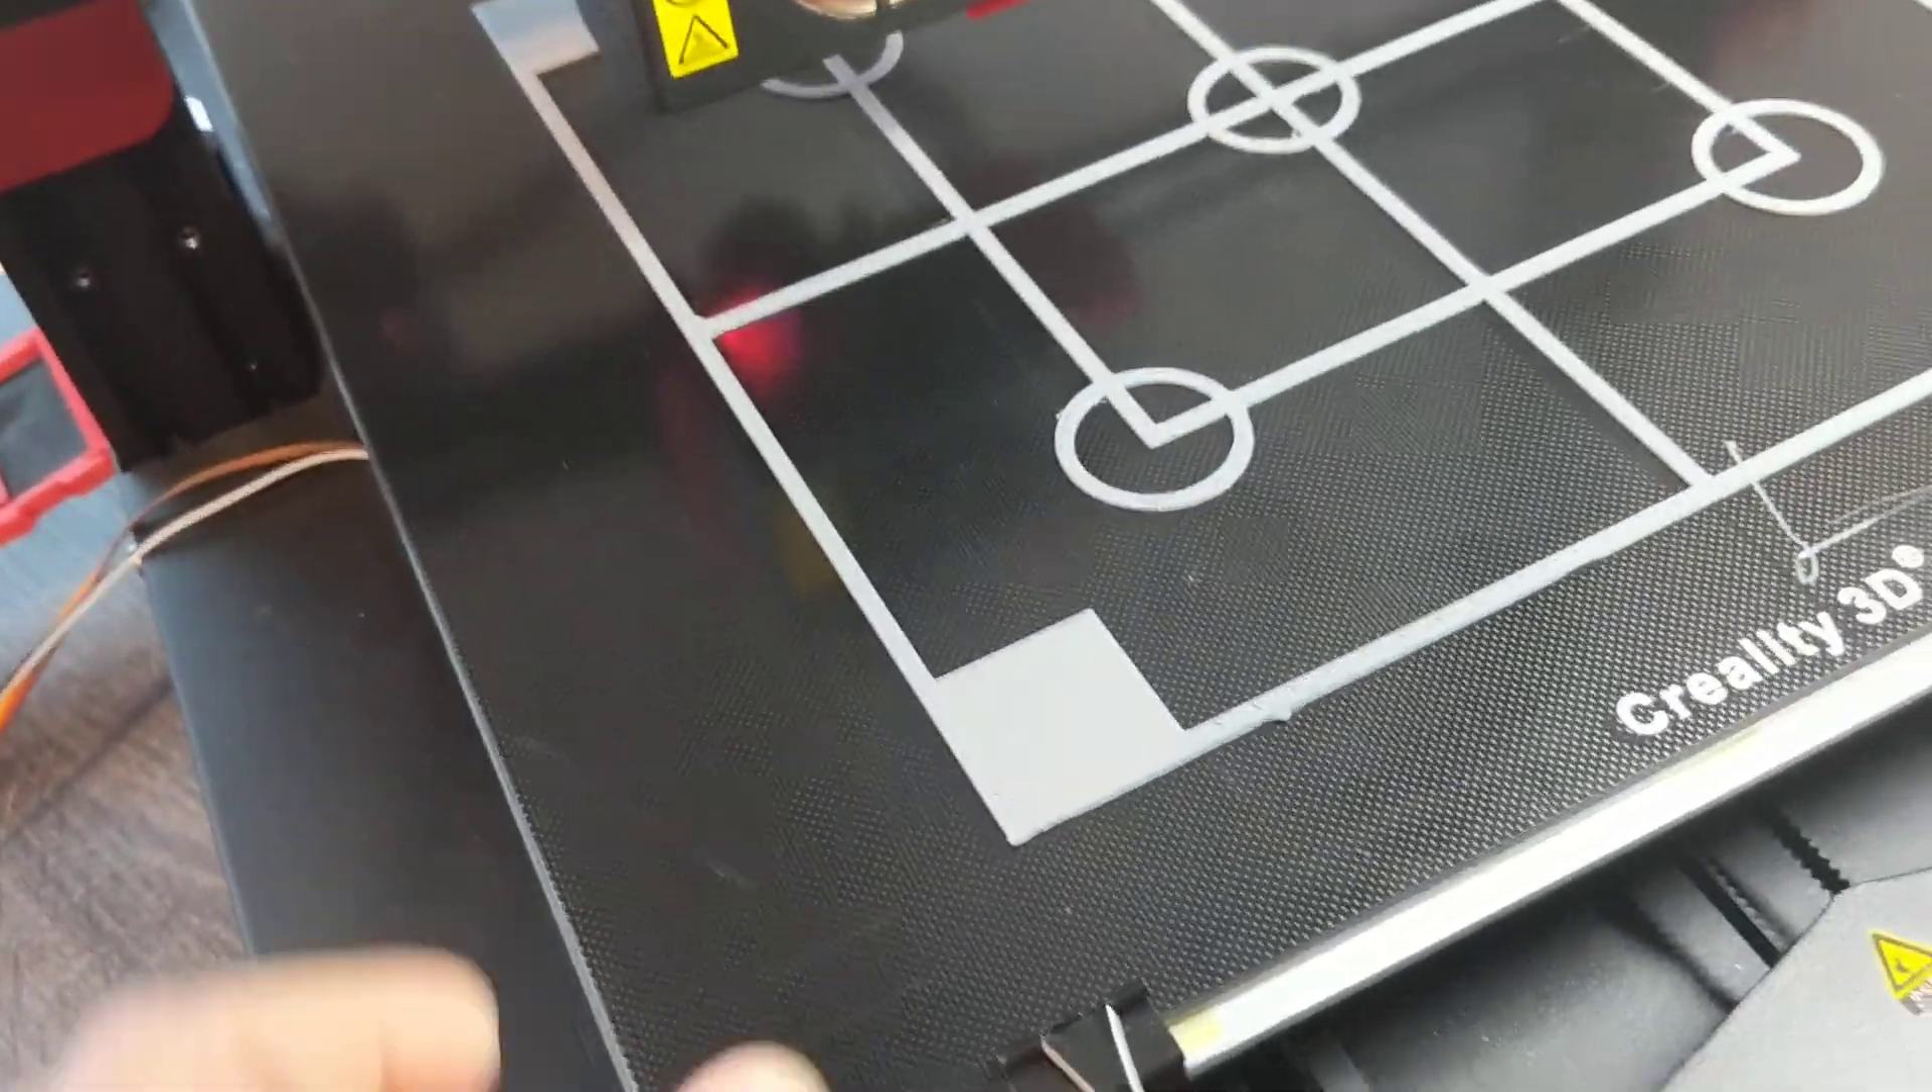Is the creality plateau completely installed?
Yes.